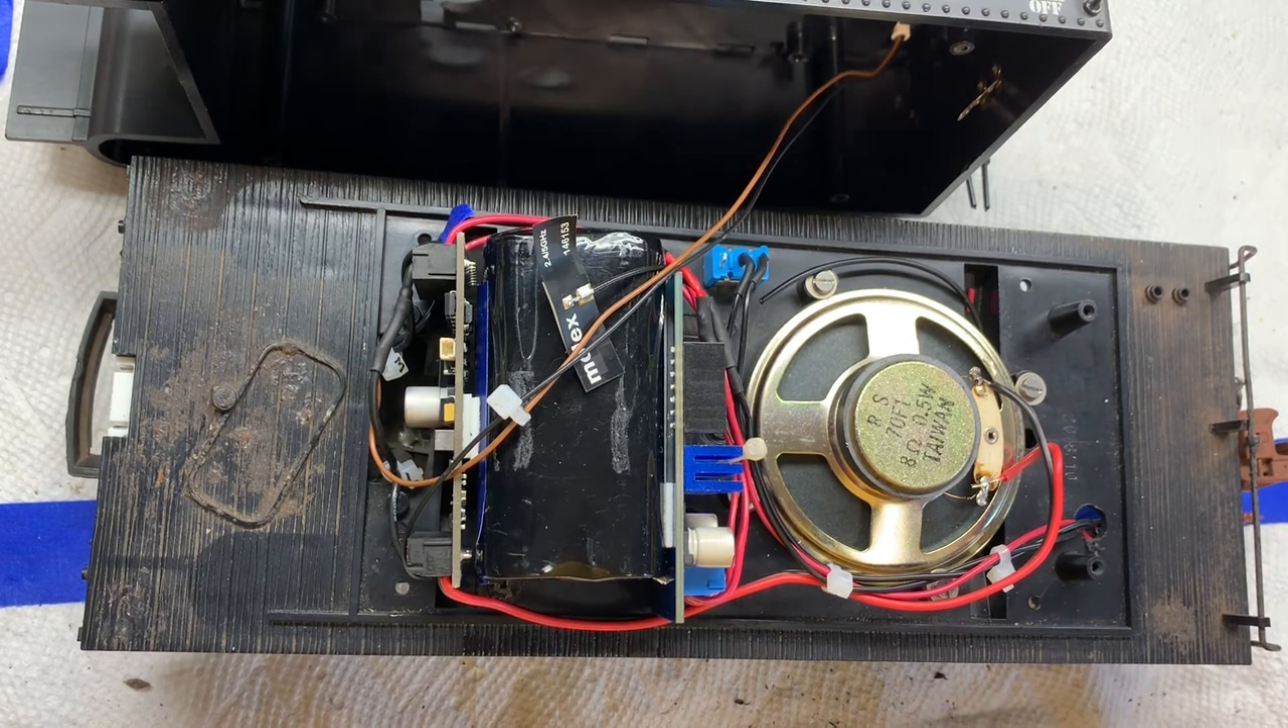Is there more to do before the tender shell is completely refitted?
Yes.